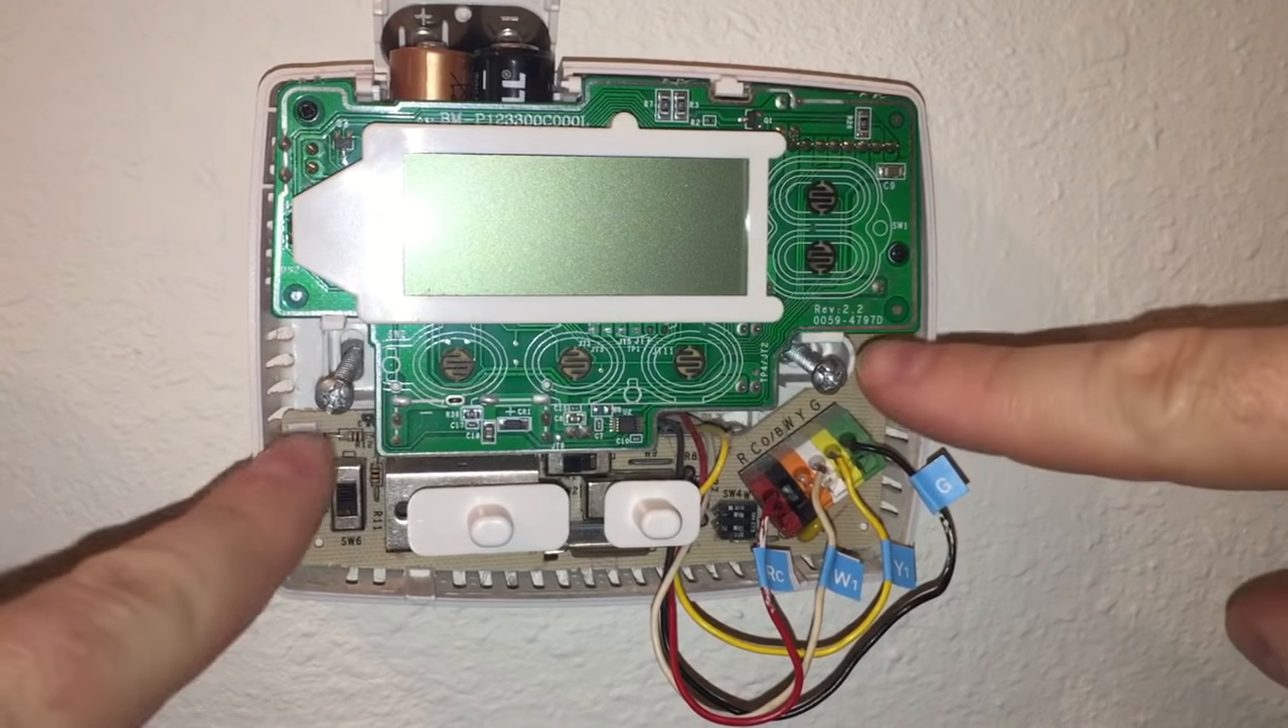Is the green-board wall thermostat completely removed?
No.